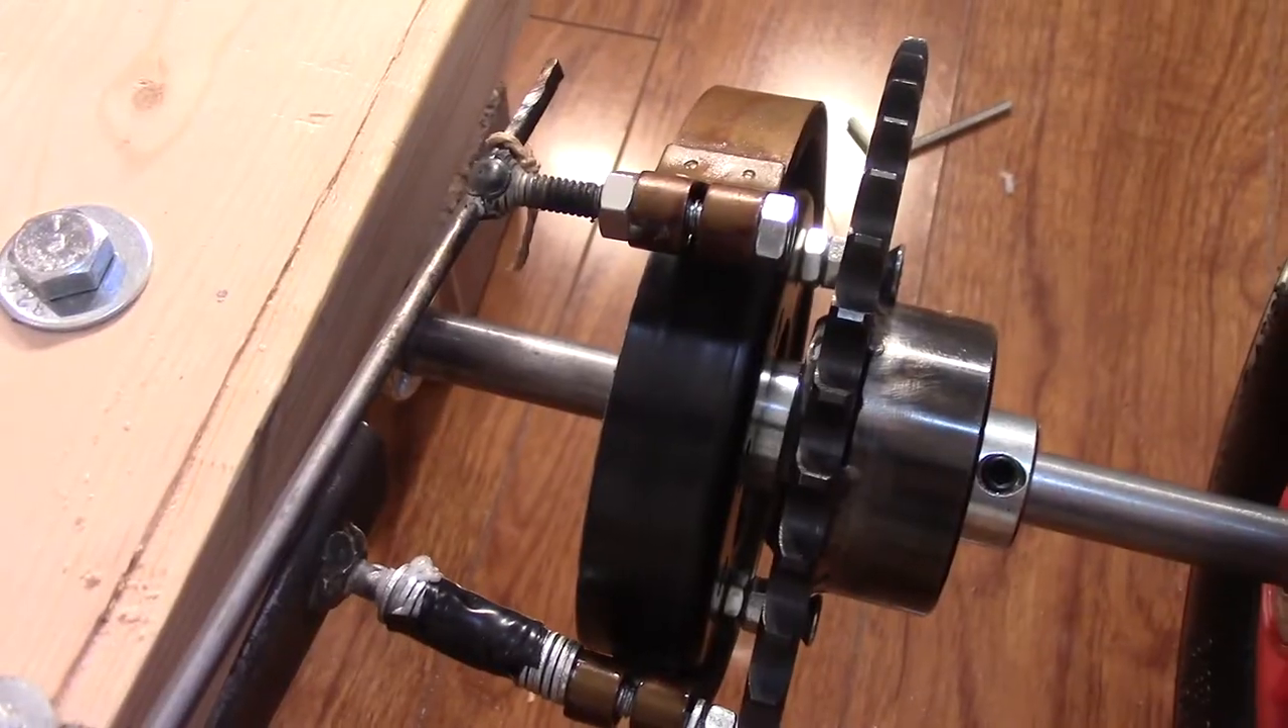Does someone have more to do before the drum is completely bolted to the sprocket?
No.